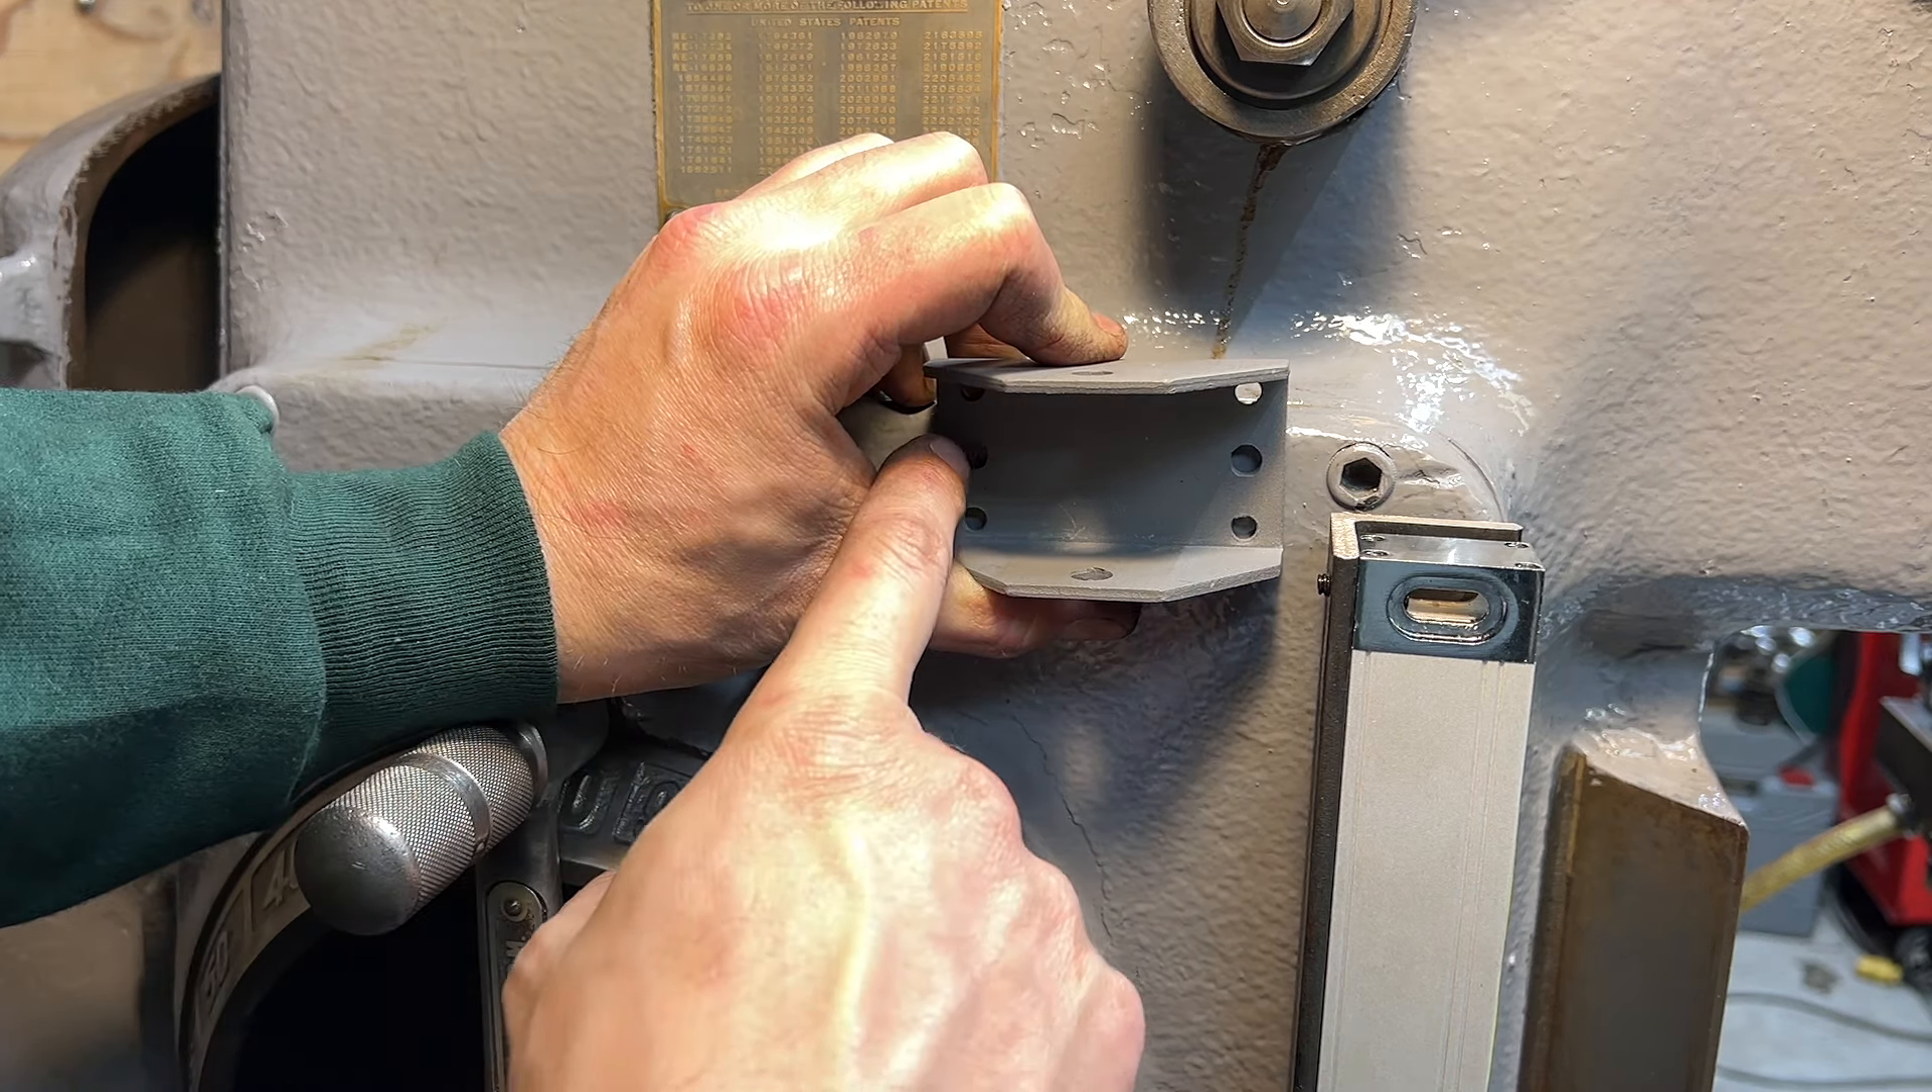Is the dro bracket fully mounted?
No.